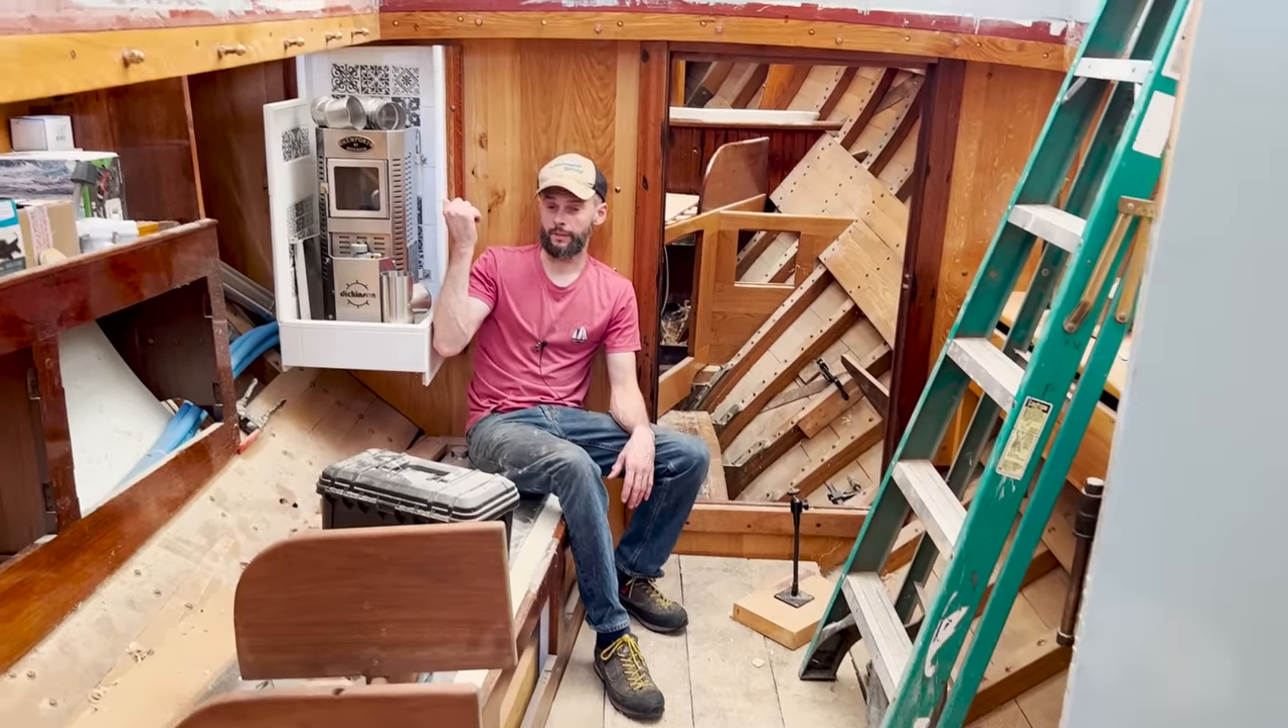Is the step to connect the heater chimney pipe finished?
No.